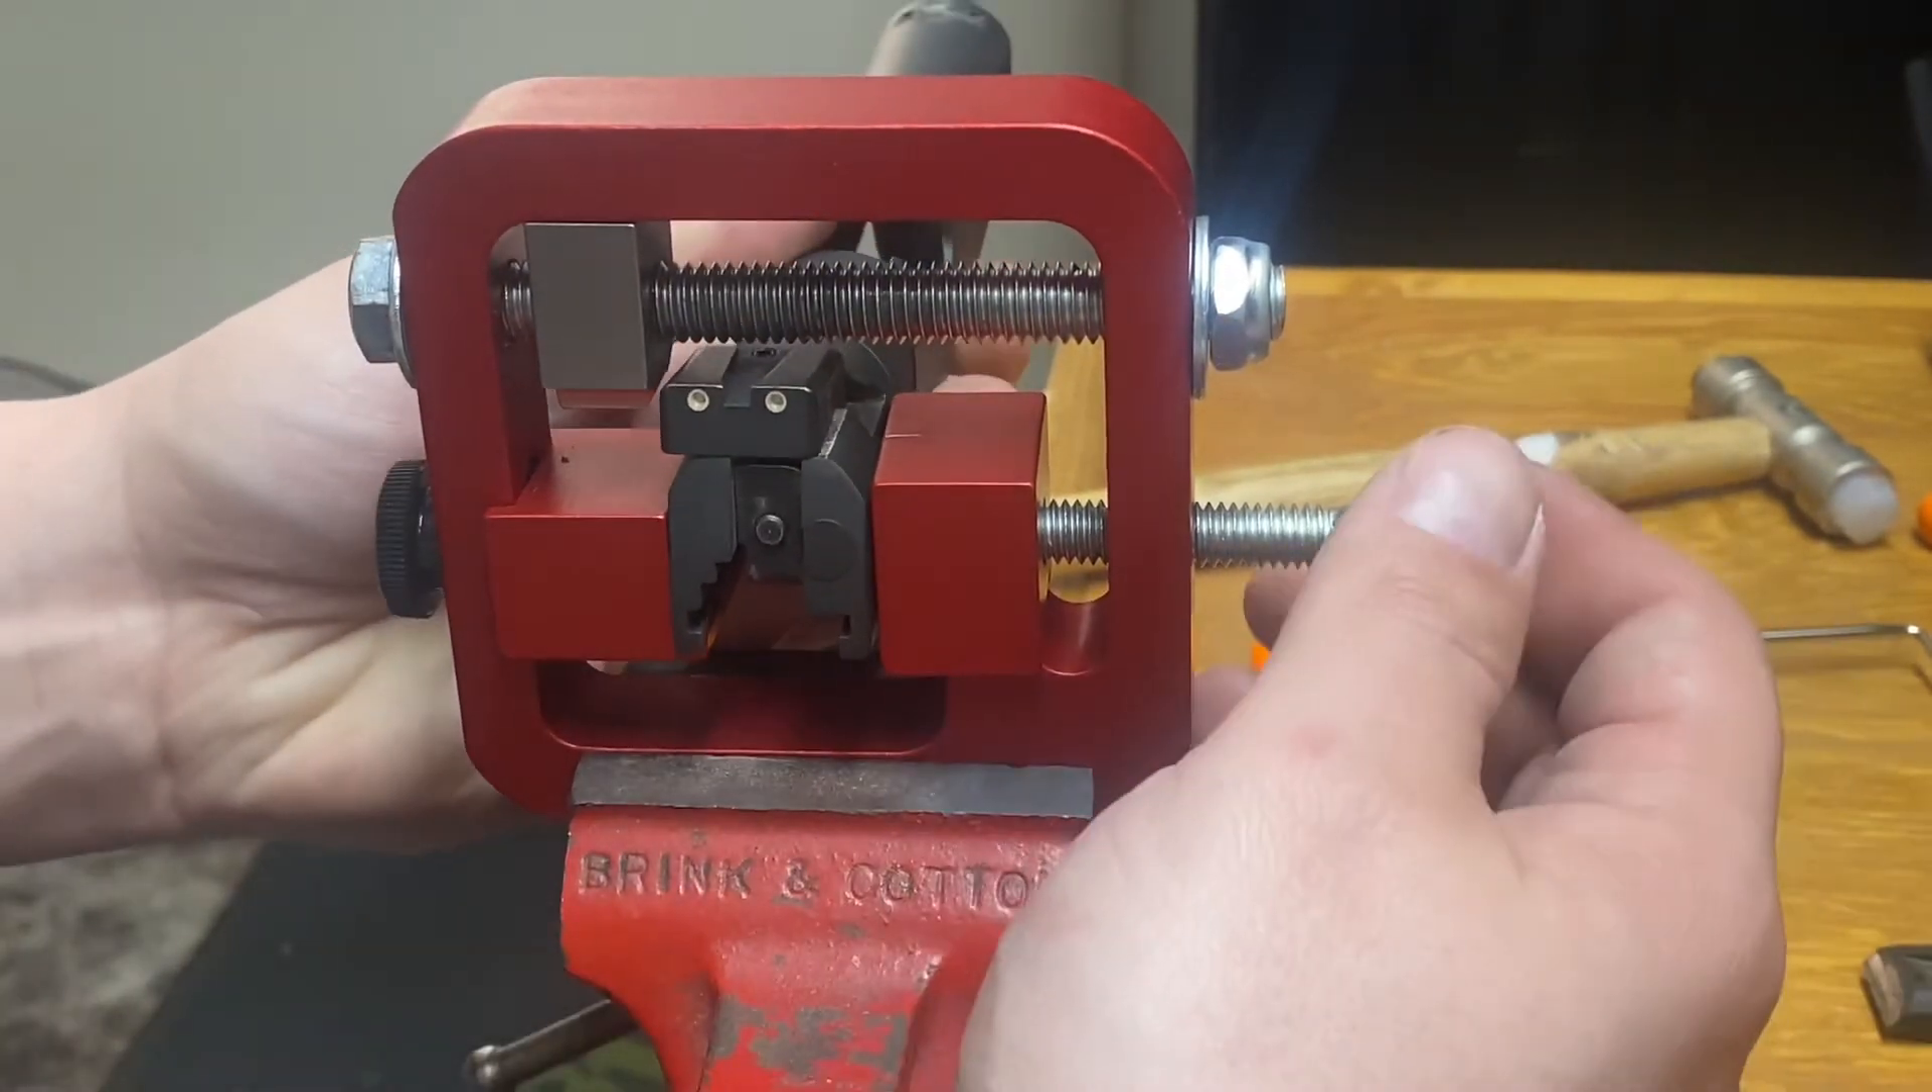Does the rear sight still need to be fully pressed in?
Yes.